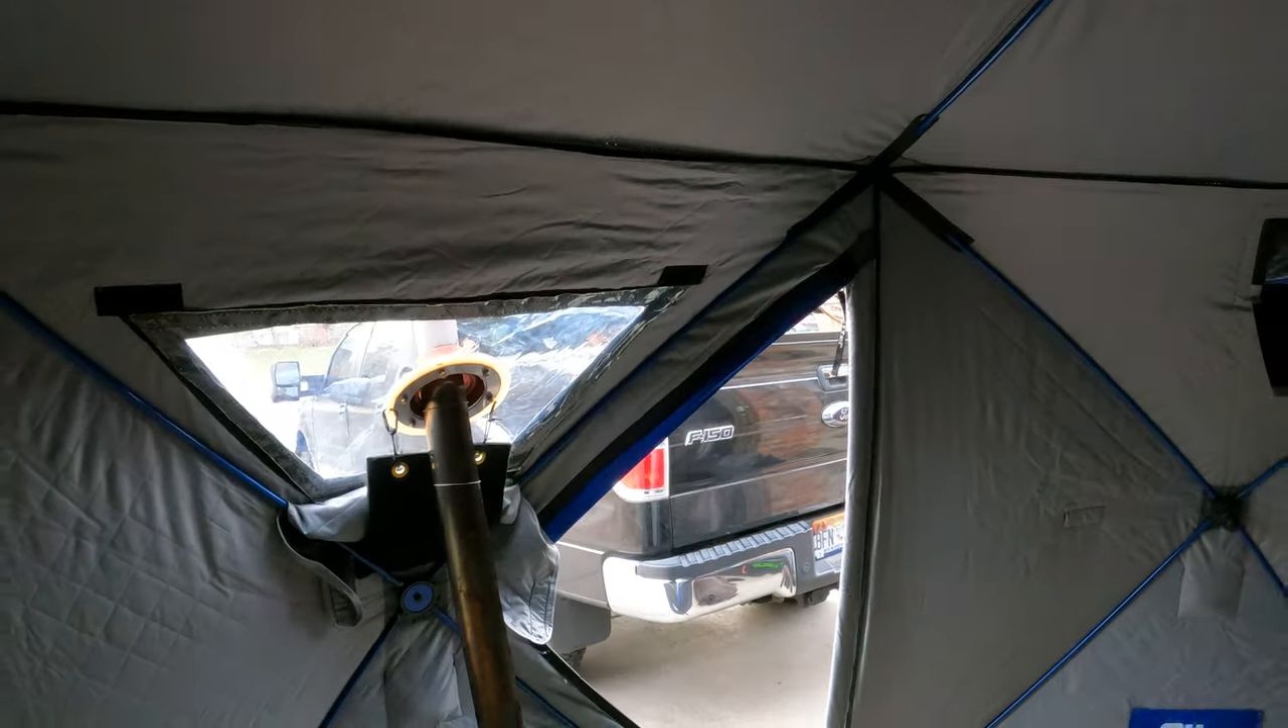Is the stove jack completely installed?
Yes.